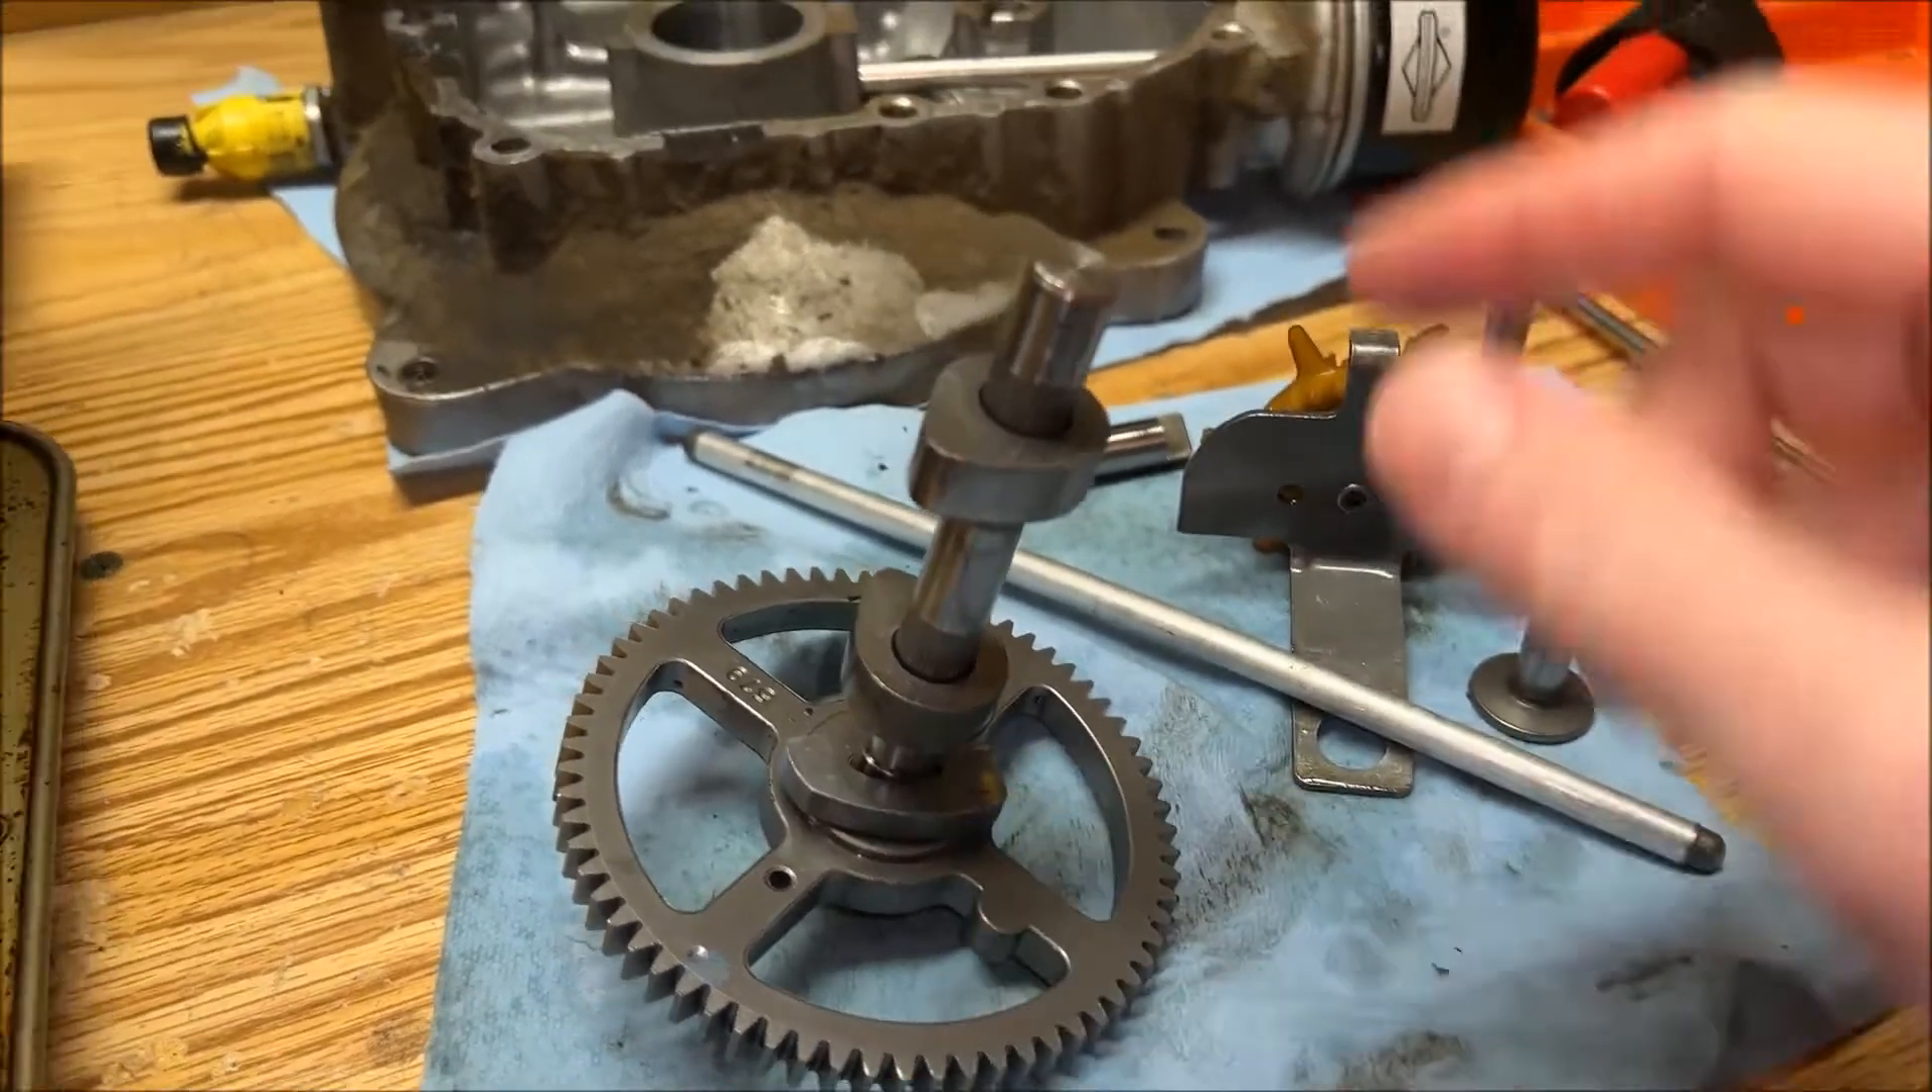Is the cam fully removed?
Yes.